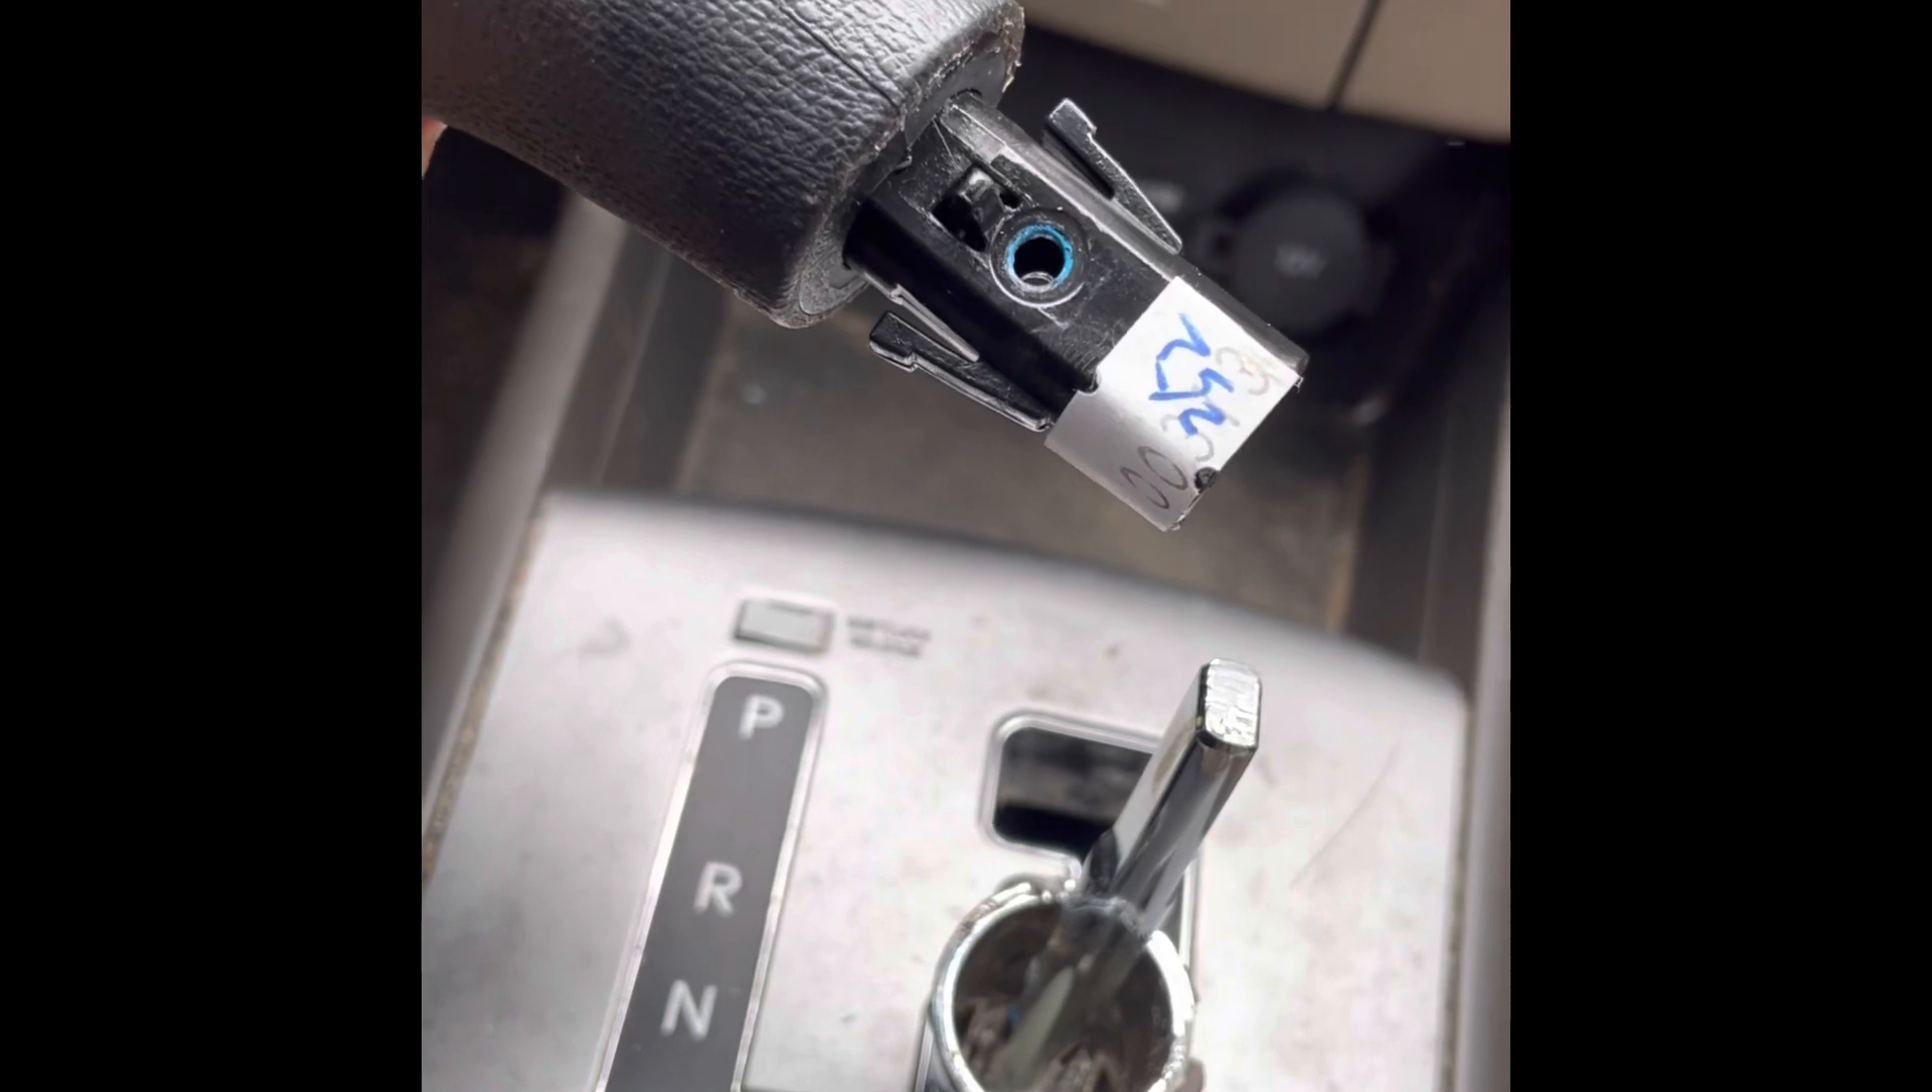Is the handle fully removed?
Yes.